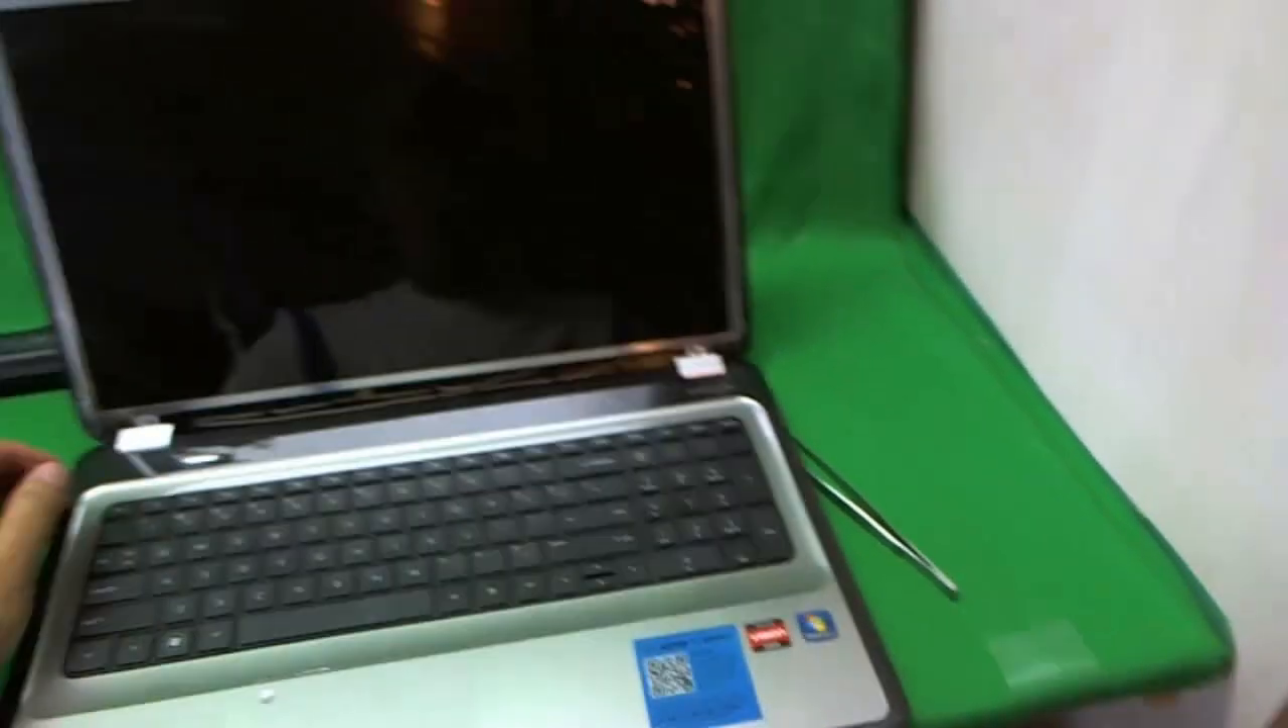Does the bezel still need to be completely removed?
No.